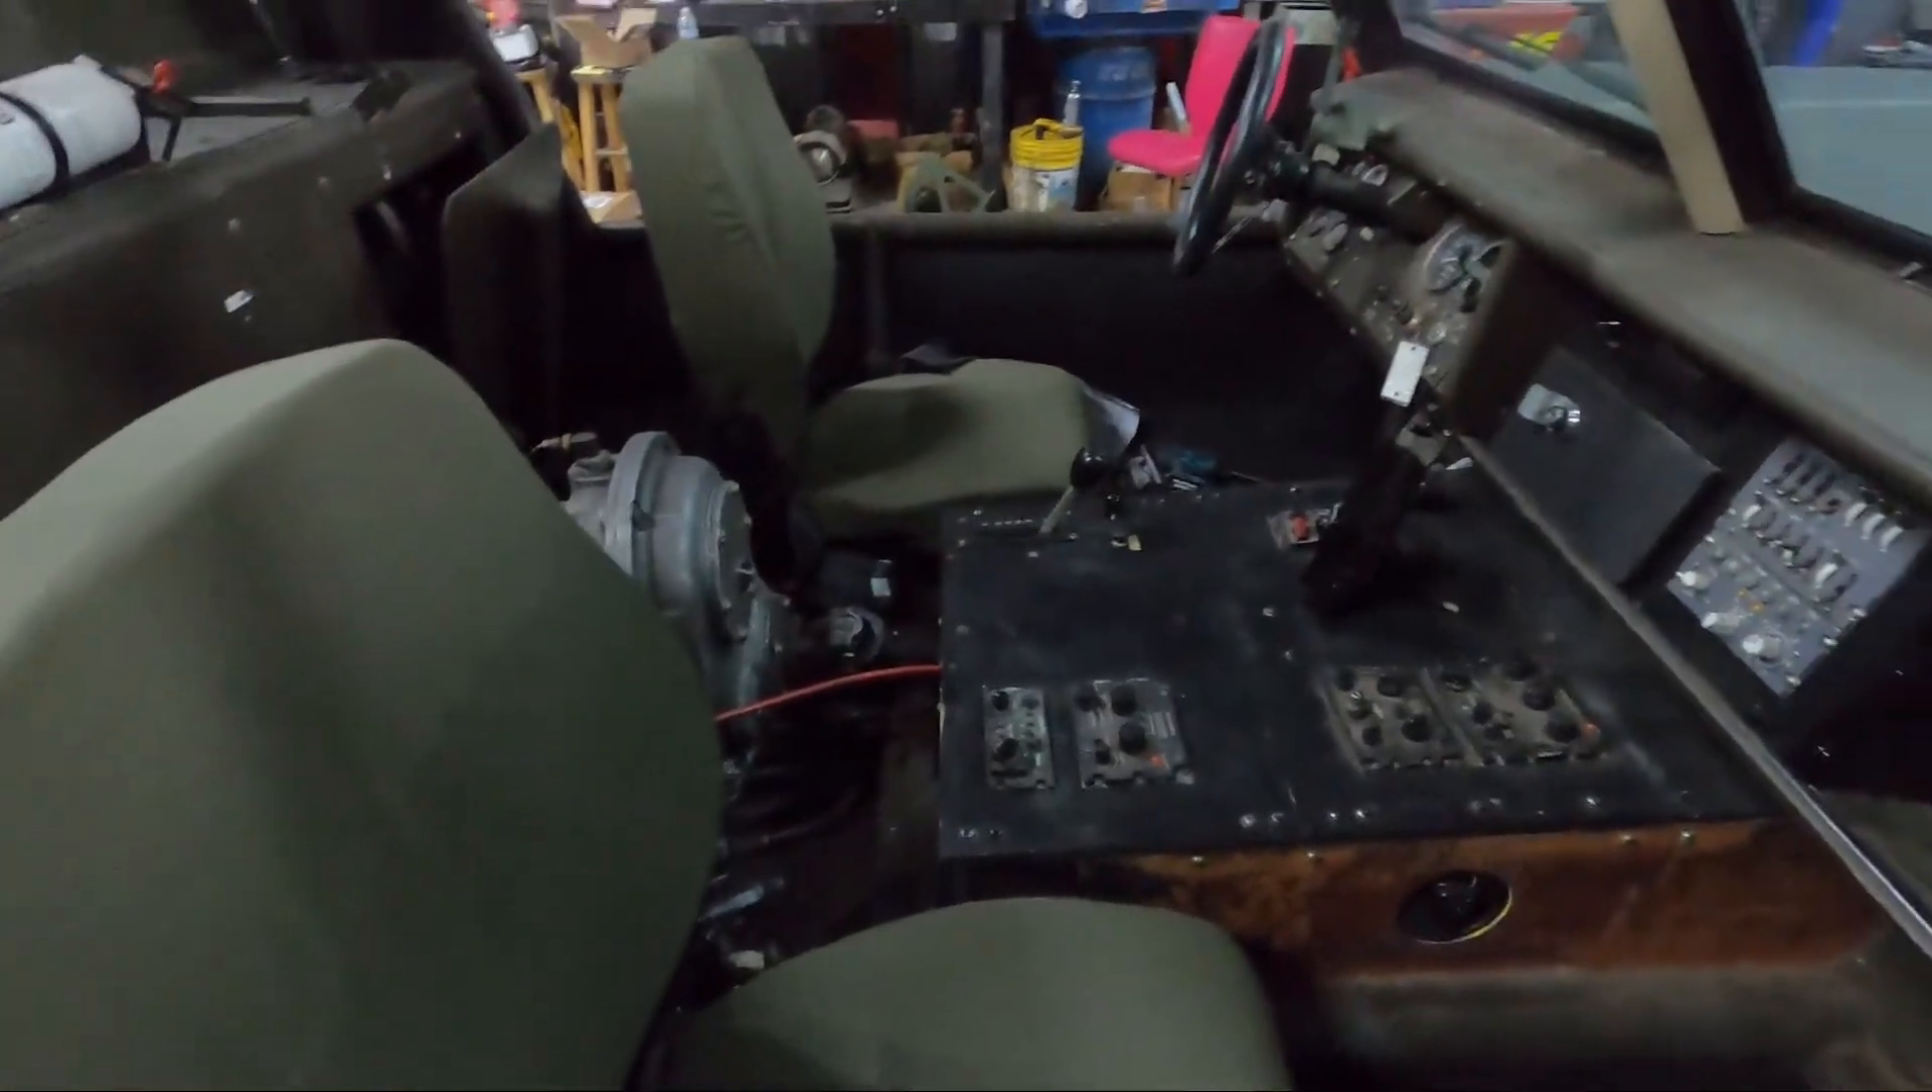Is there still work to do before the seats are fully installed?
No.